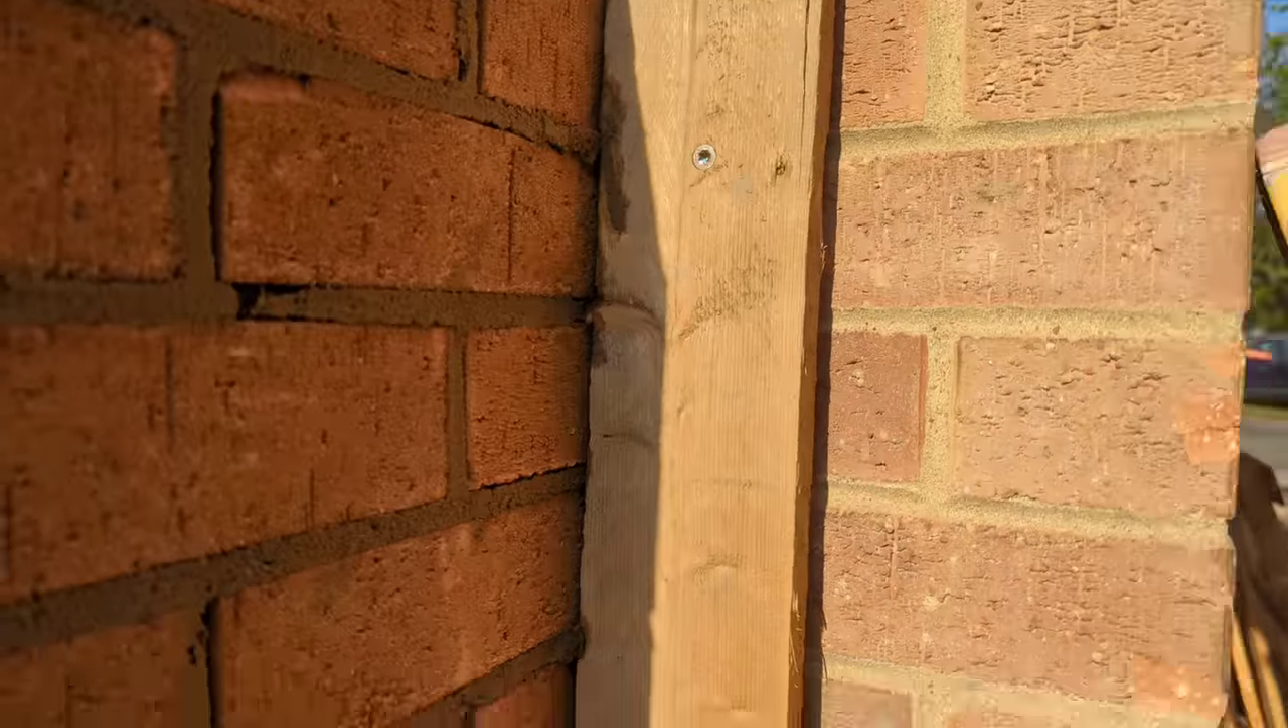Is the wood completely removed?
No.